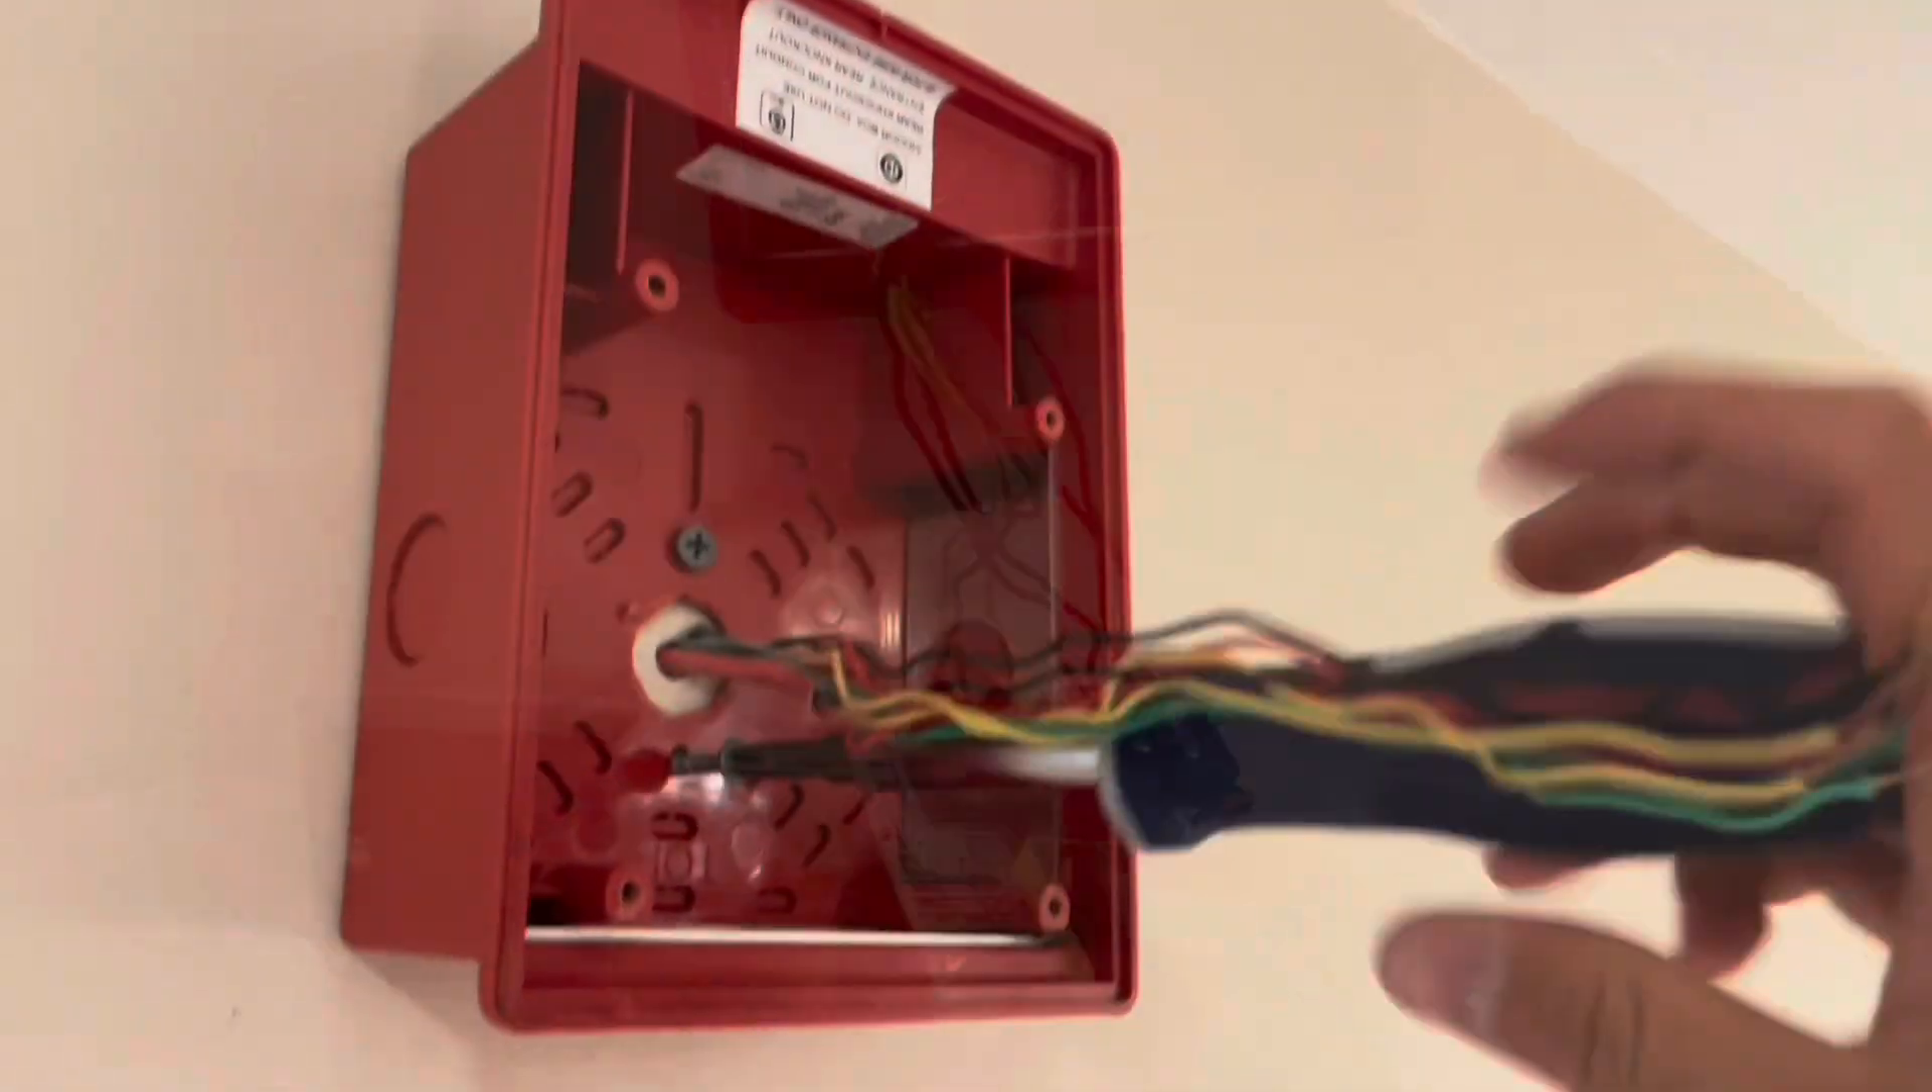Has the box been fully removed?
No.